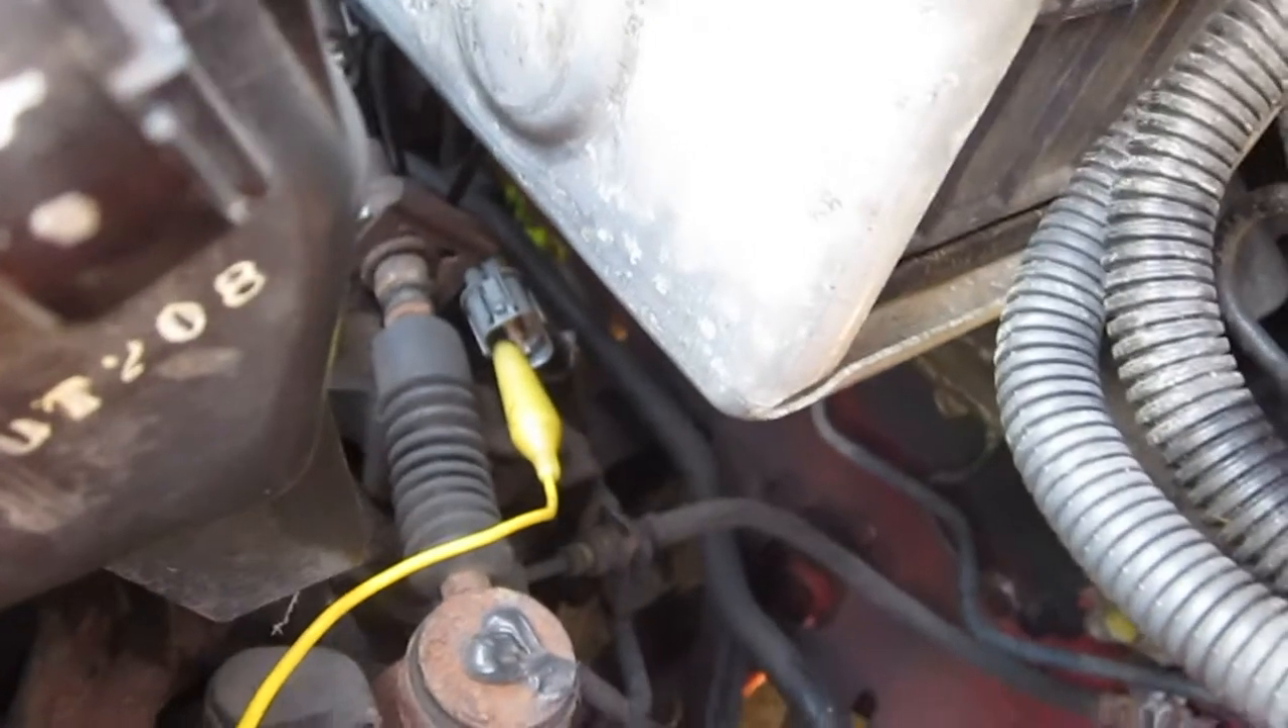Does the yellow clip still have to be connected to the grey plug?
No.